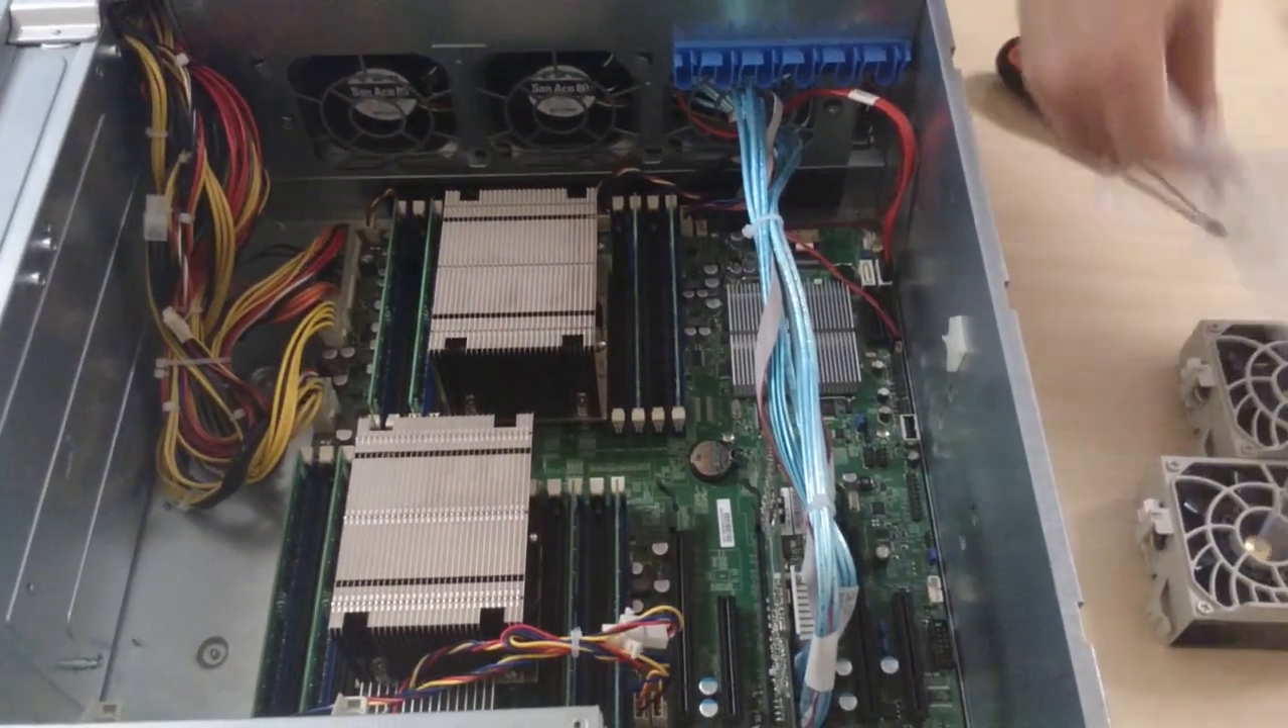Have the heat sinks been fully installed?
Yes.